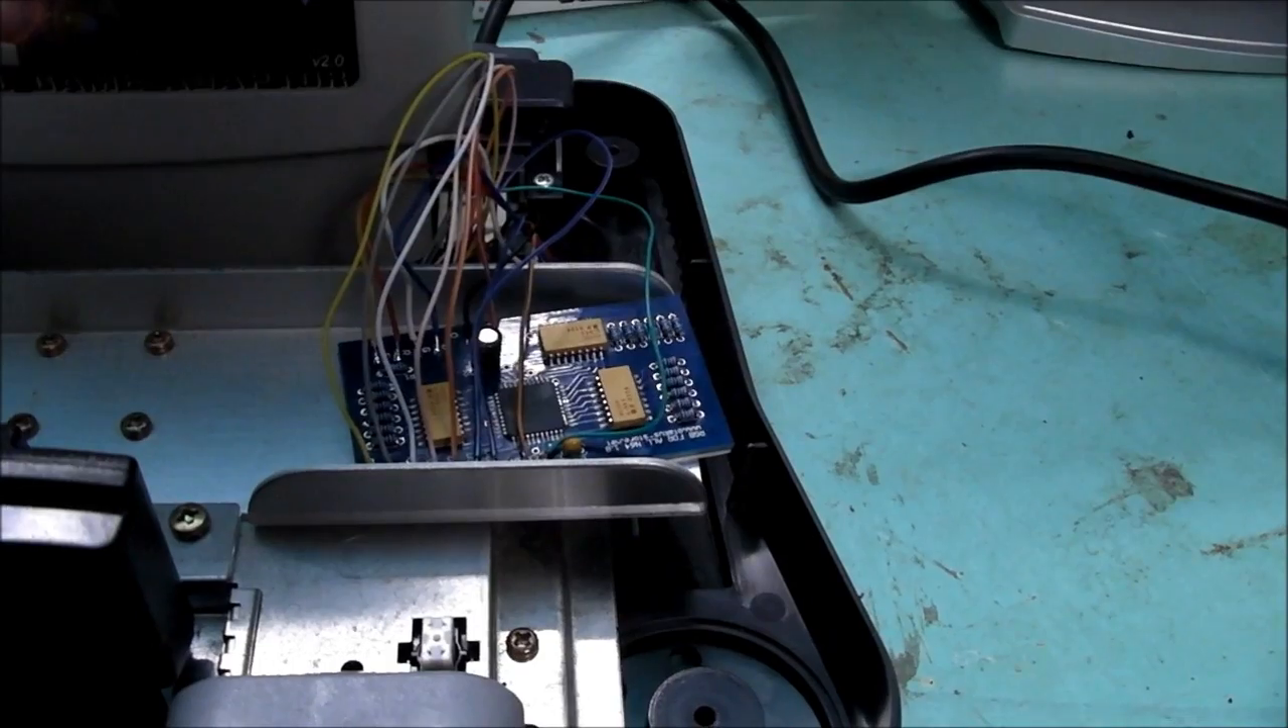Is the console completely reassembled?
No.